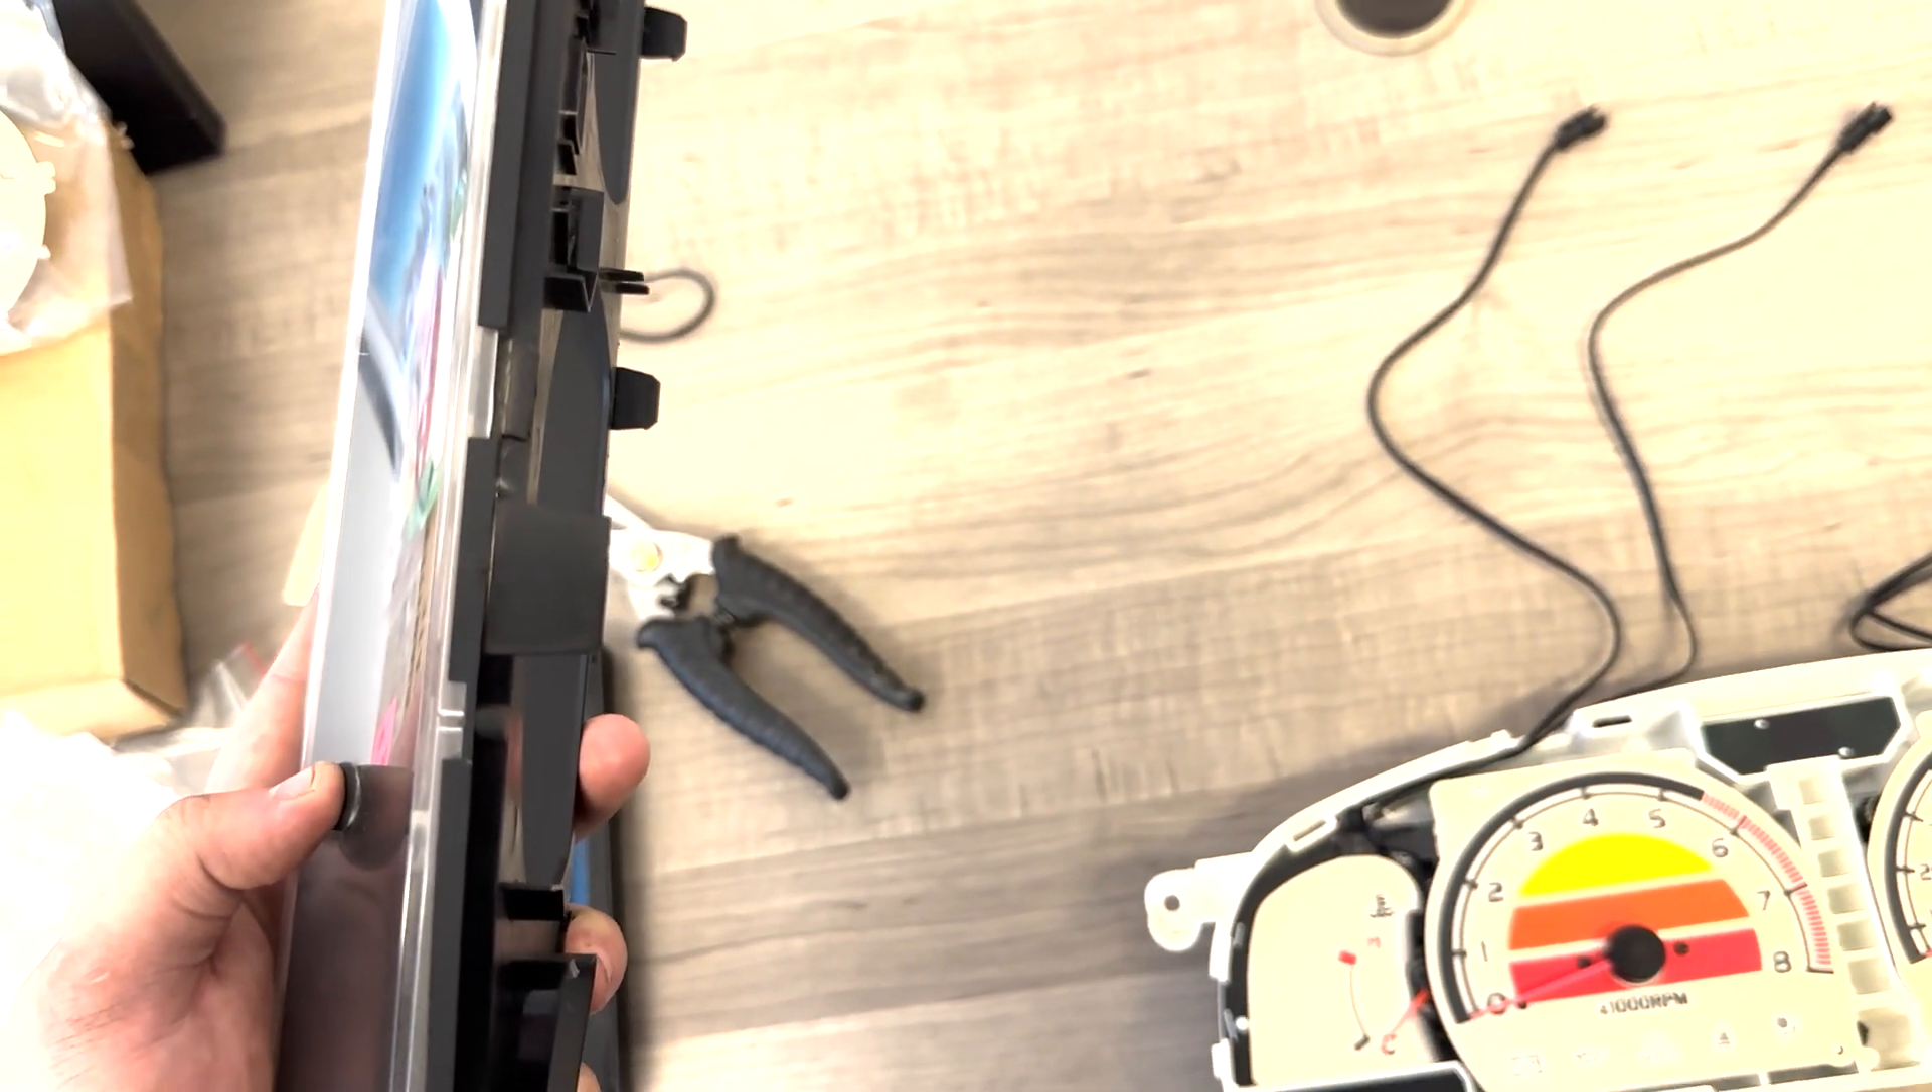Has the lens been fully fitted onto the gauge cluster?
No.